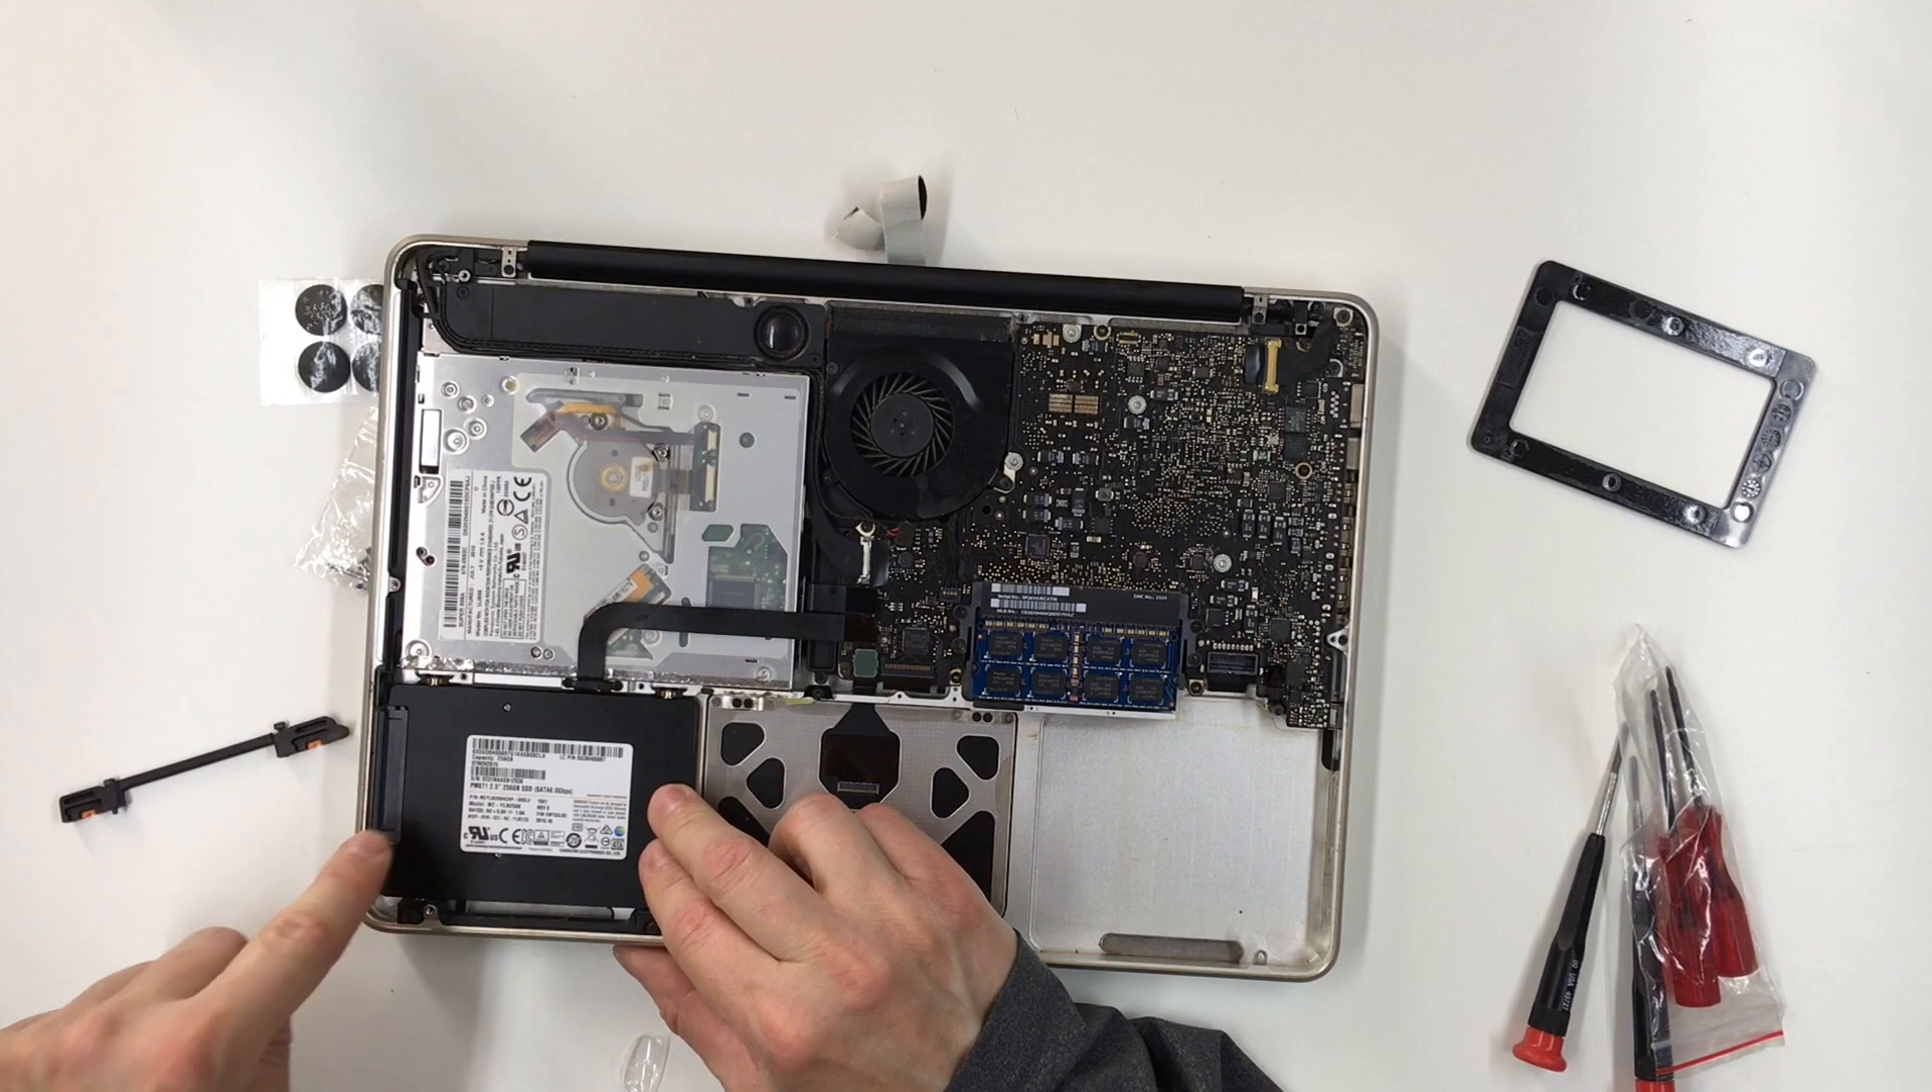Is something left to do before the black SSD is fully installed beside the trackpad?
Yes.